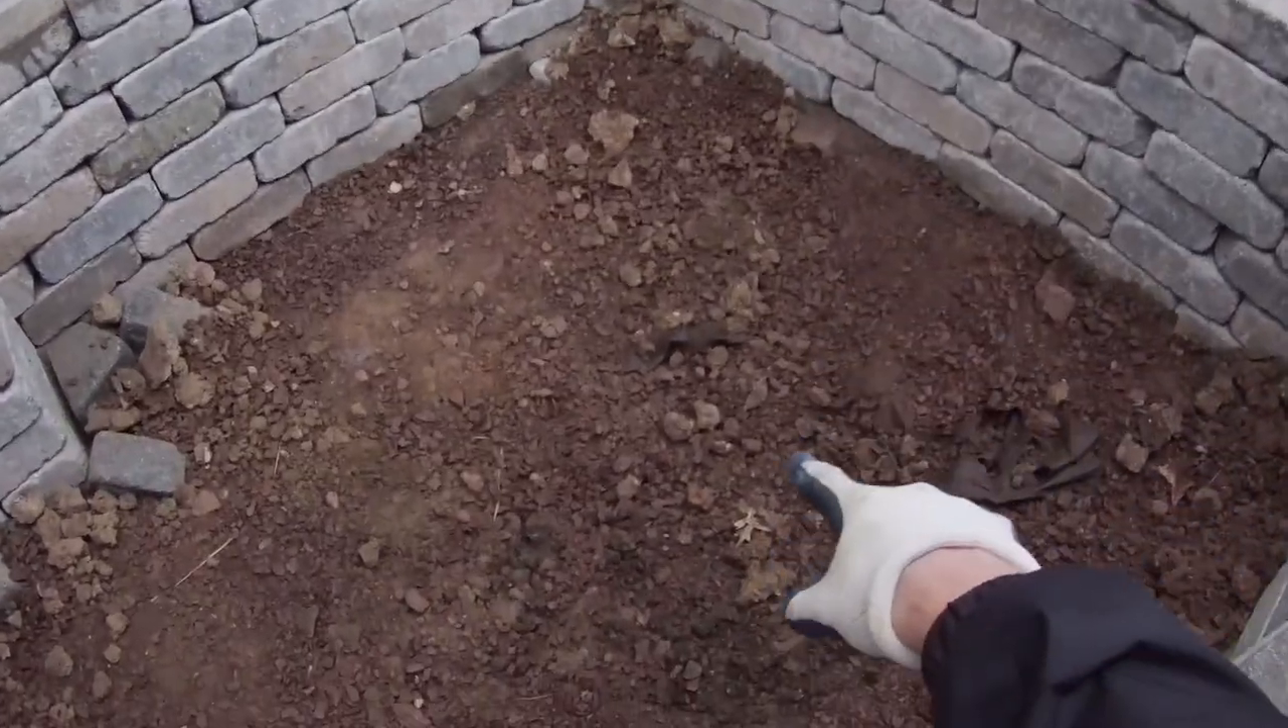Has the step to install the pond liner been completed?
No.